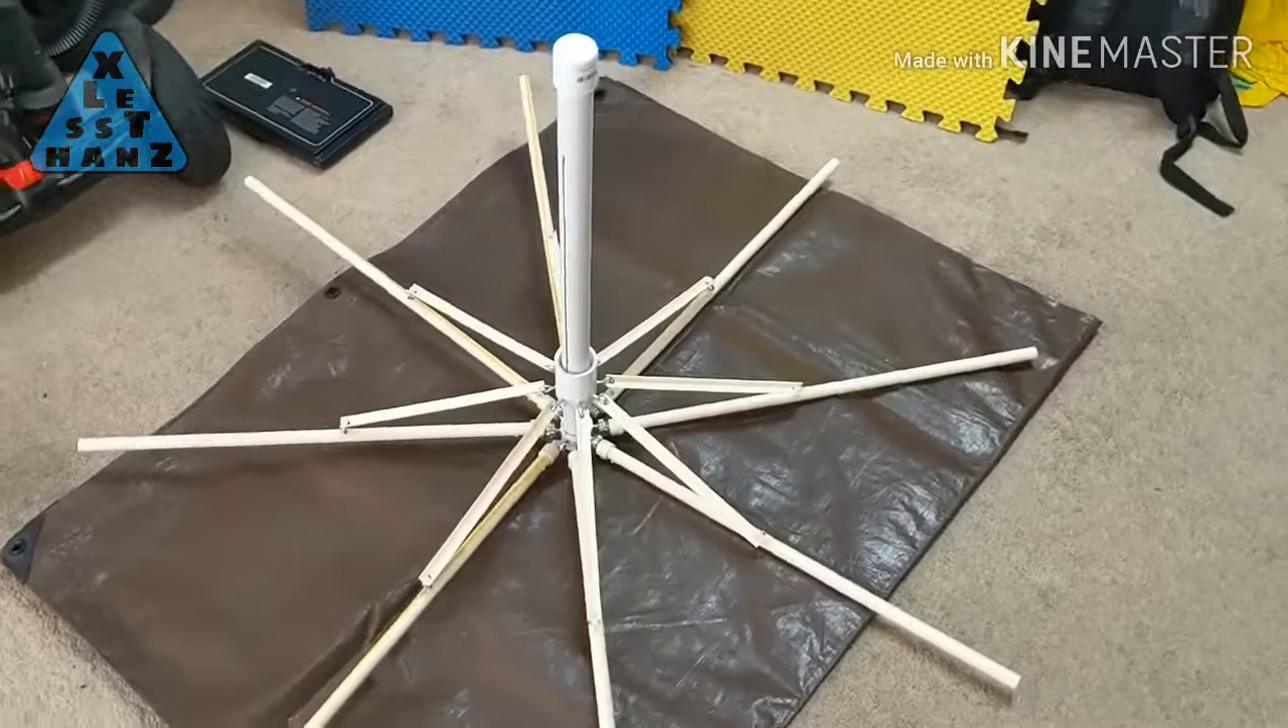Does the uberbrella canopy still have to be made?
Yes.